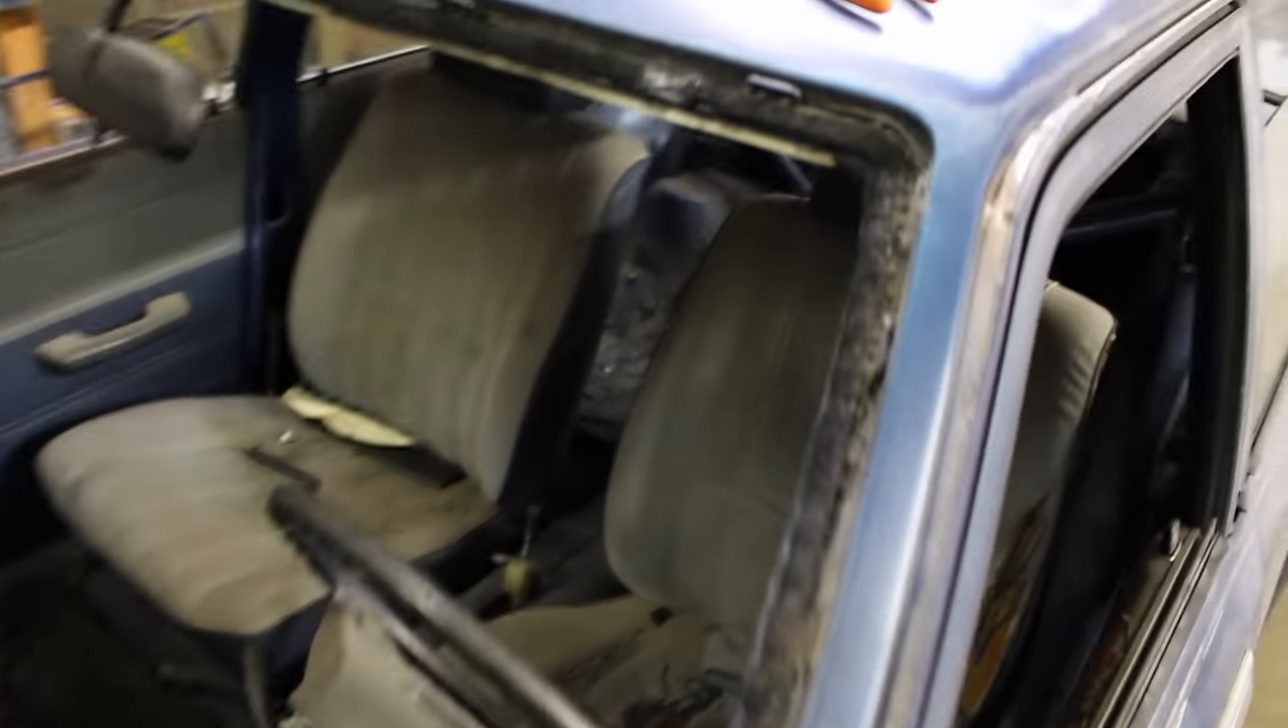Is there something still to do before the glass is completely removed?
No.